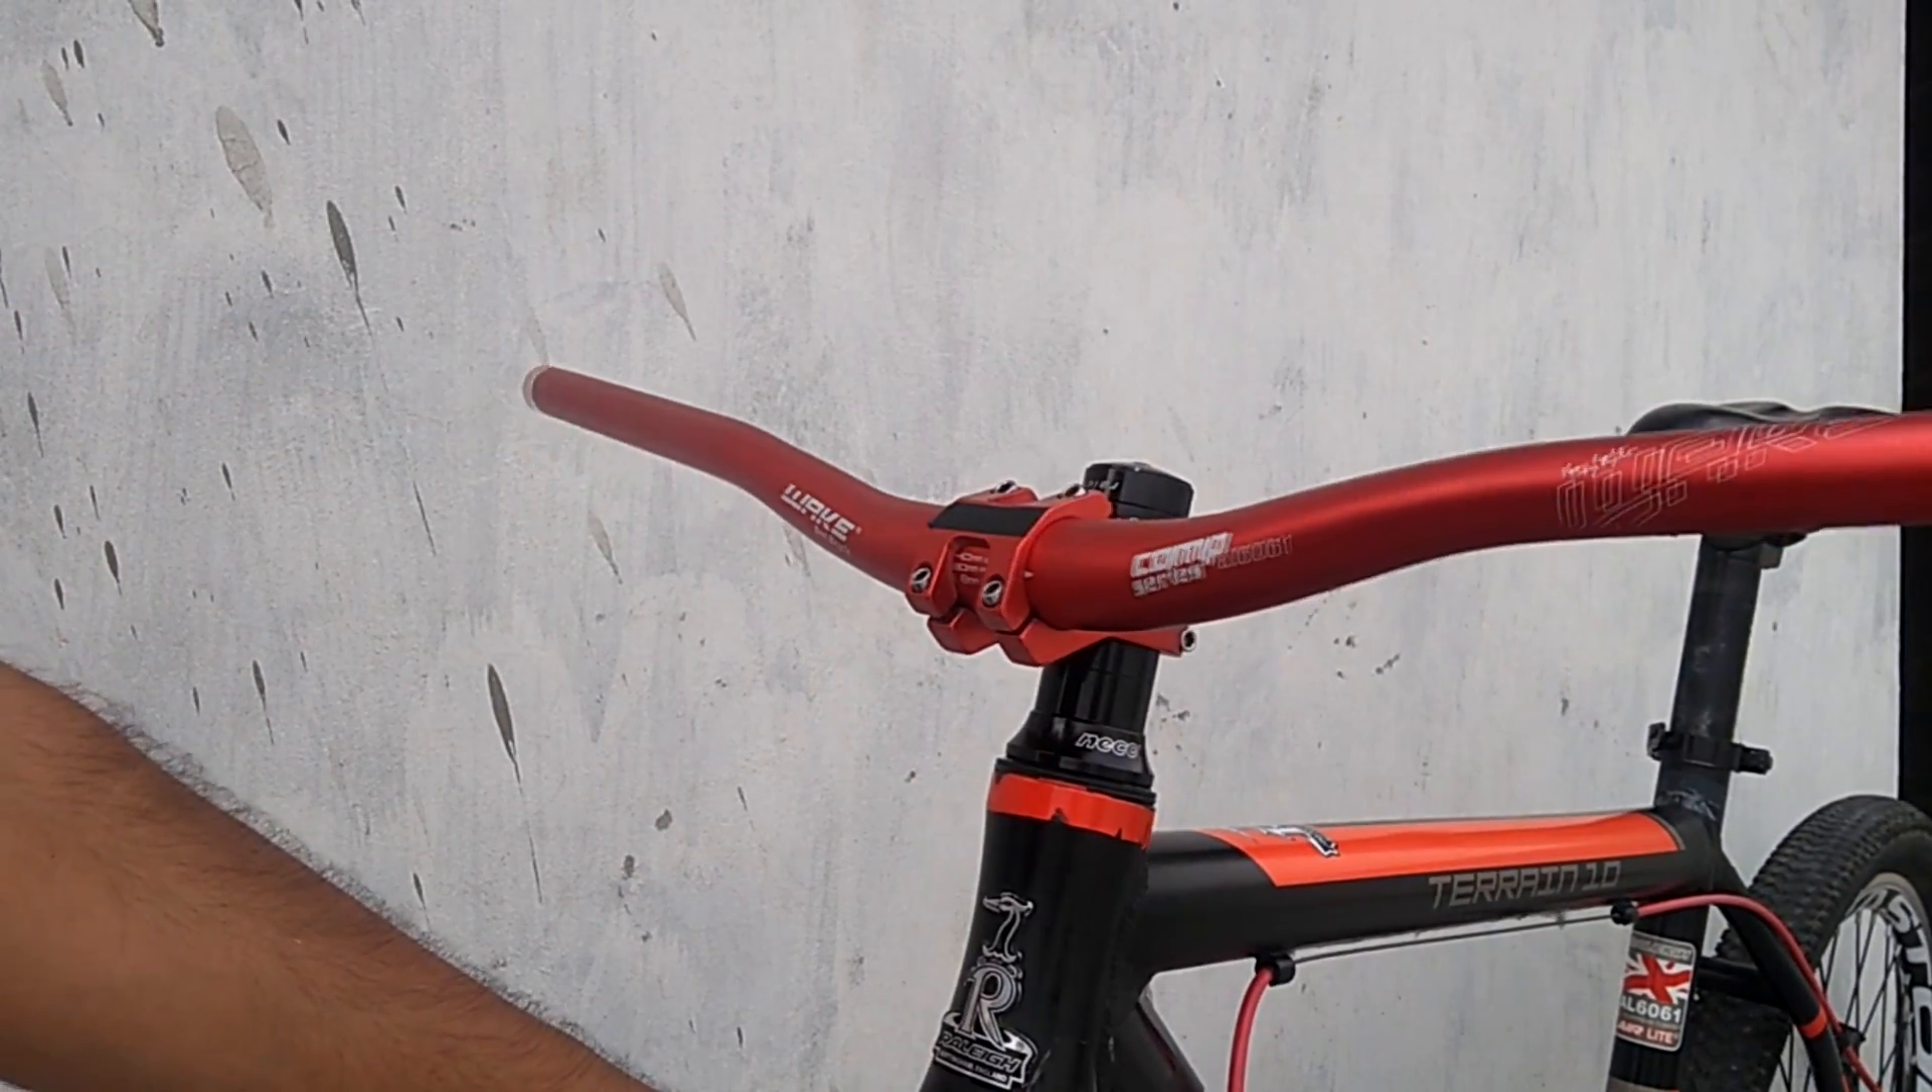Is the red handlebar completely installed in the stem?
Yes.